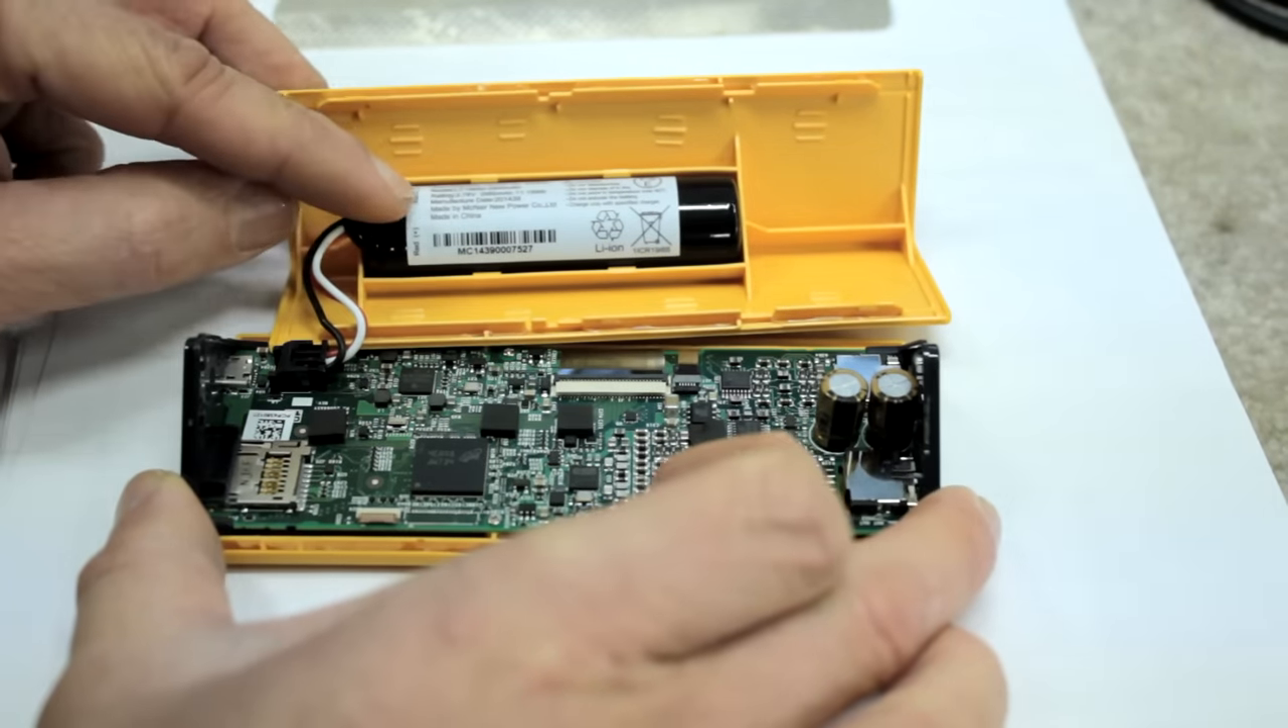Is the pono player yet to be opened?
No.